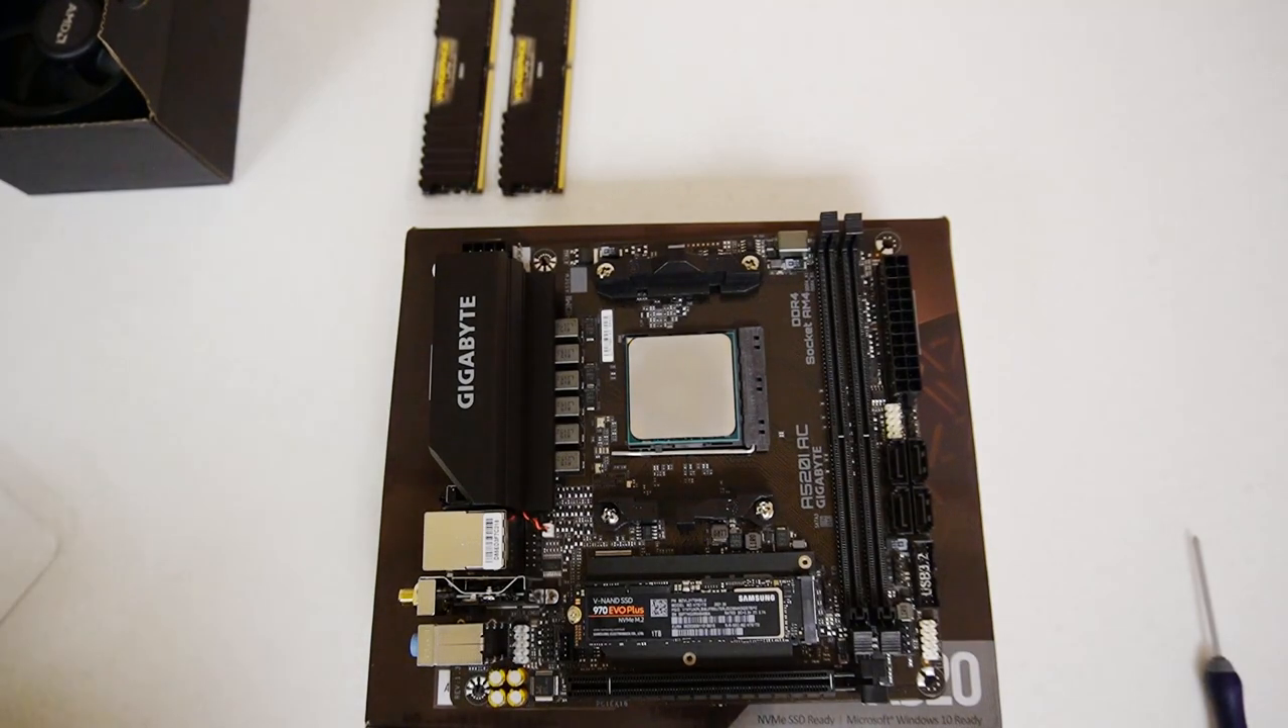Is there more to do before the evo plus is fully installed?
No.